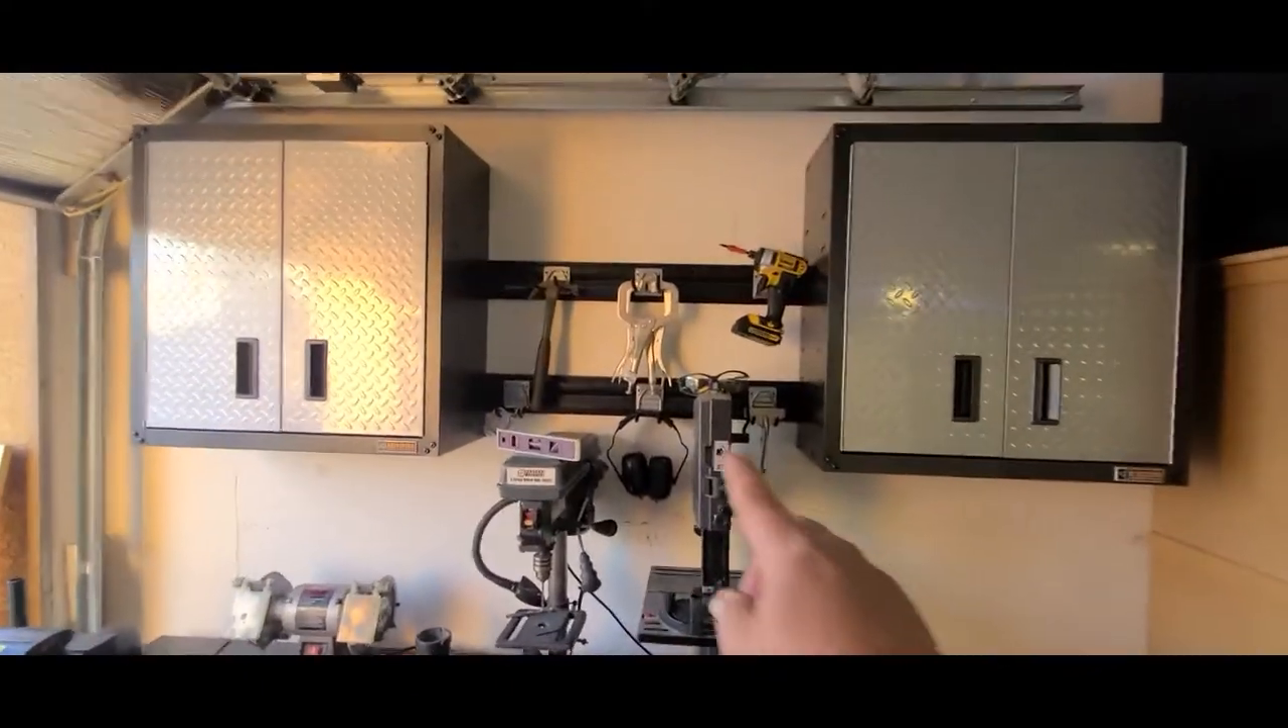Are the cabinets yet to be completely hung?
No.